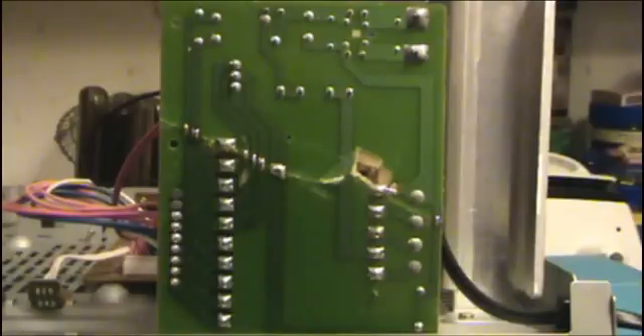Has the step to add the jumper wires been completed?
No.